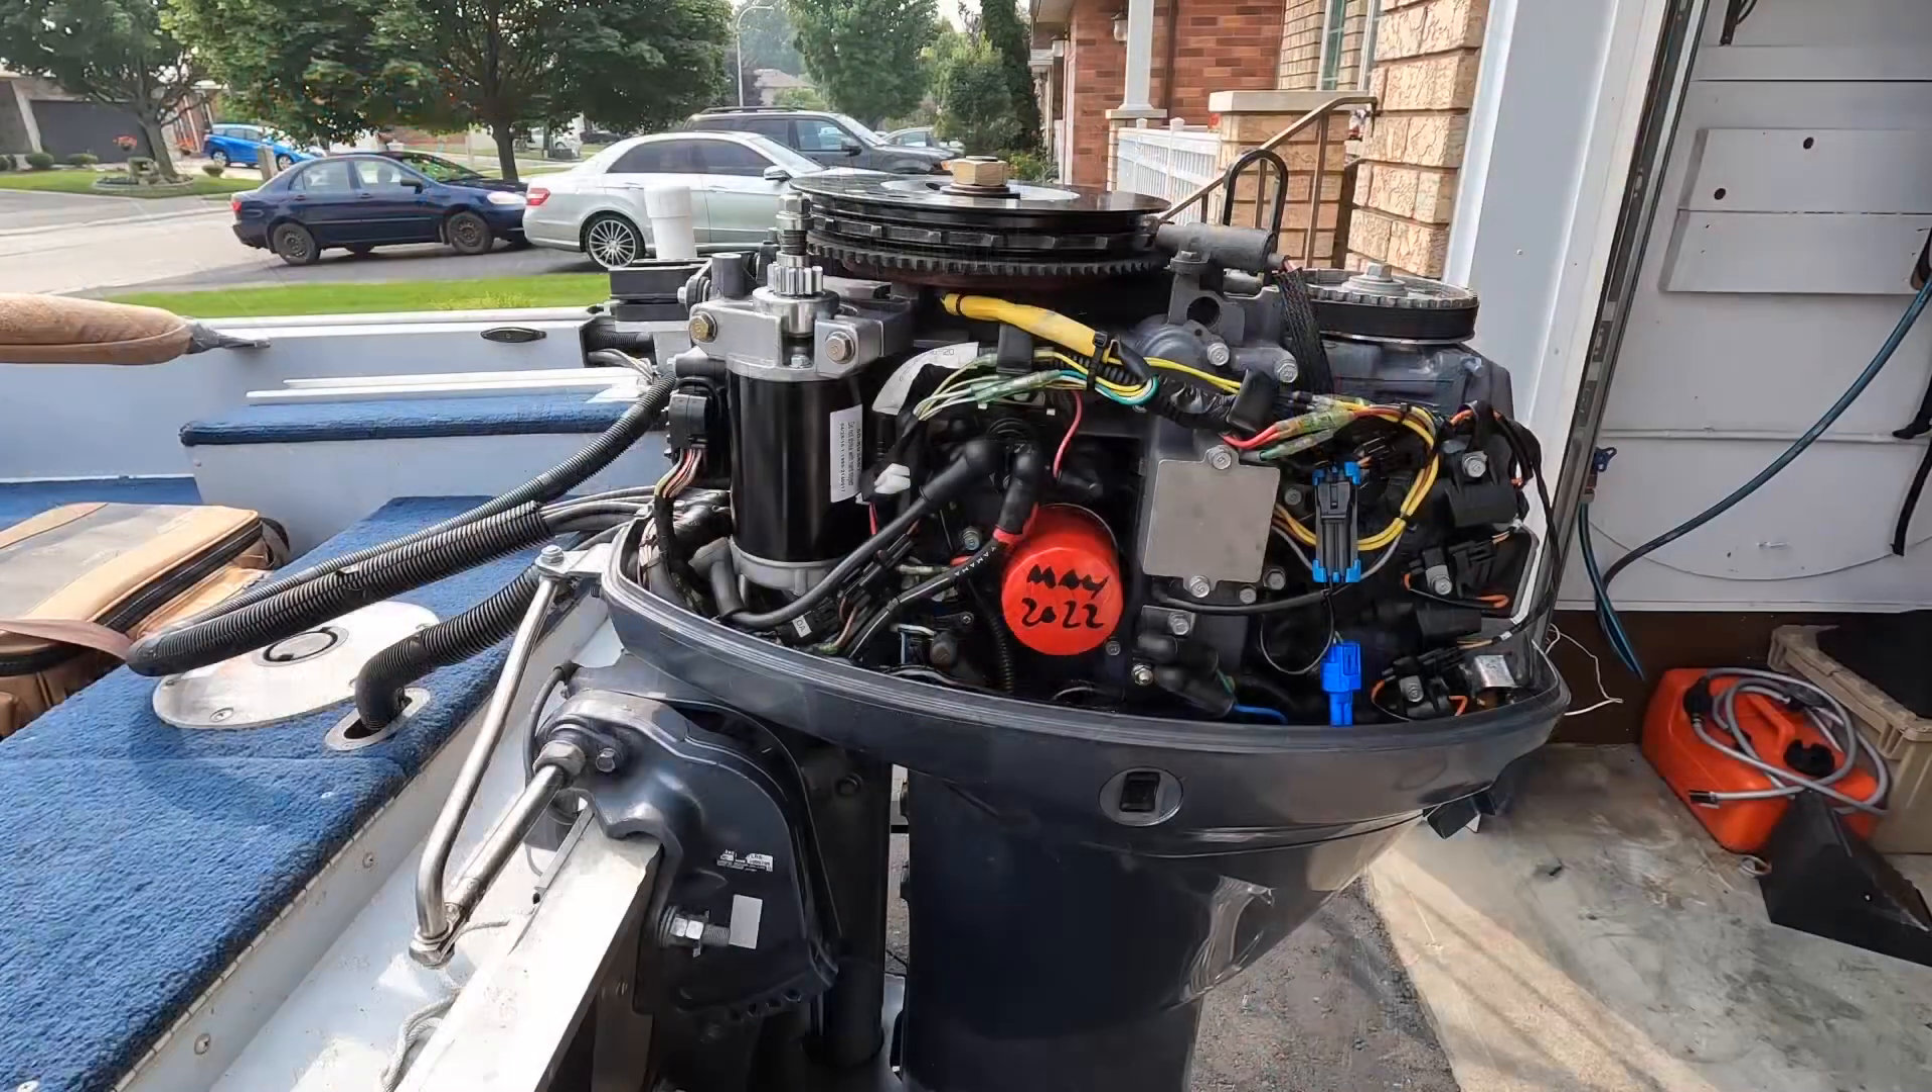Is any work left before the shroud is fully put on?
Yes.